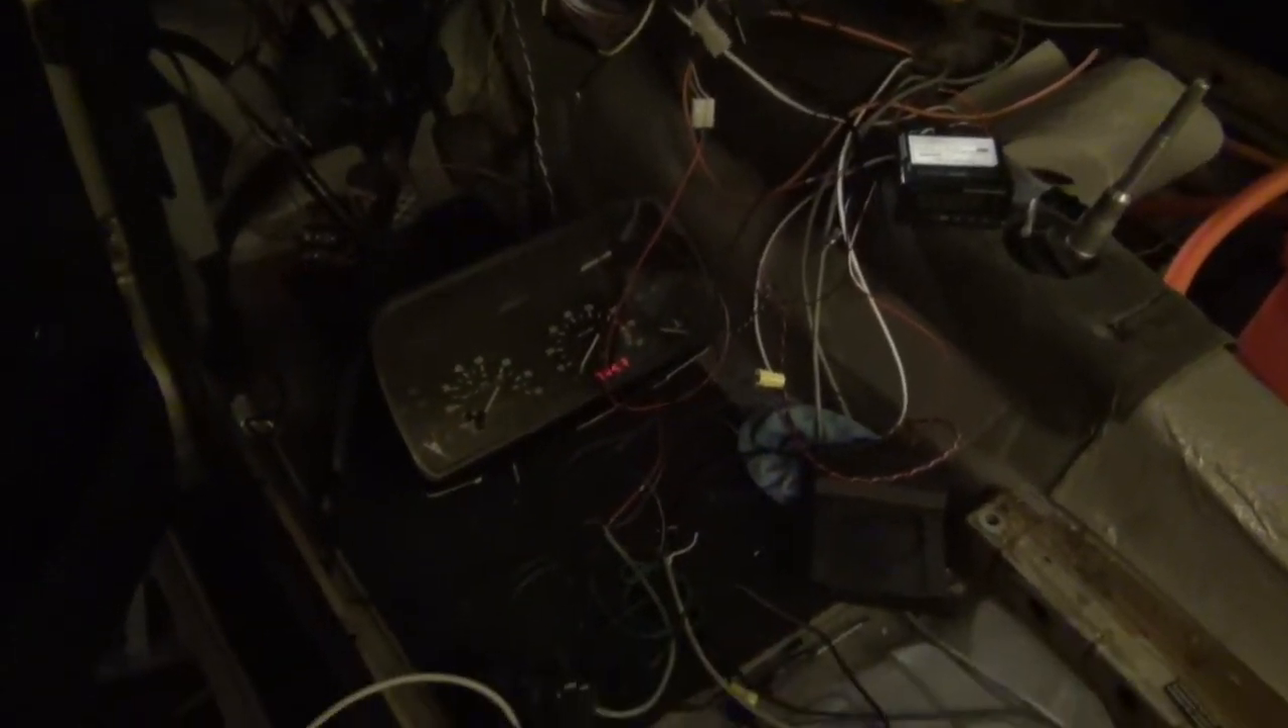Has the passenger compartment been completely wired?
No.